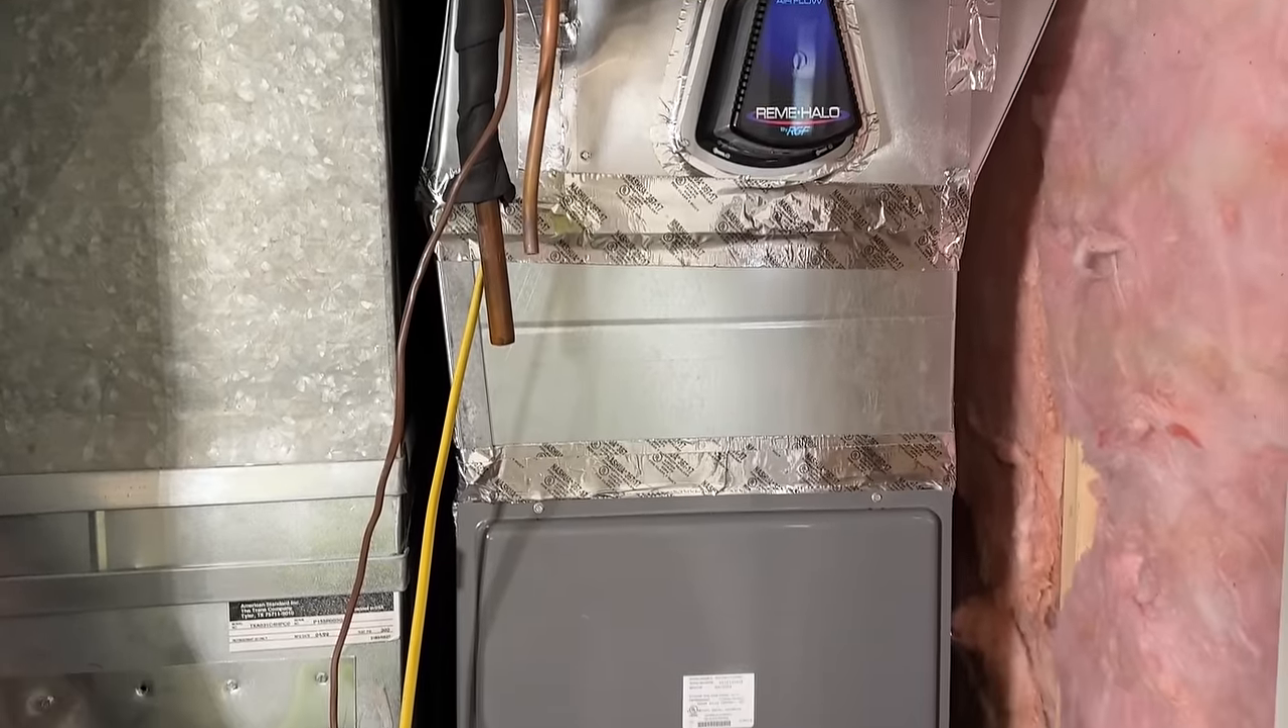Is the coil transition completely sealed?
Yes.